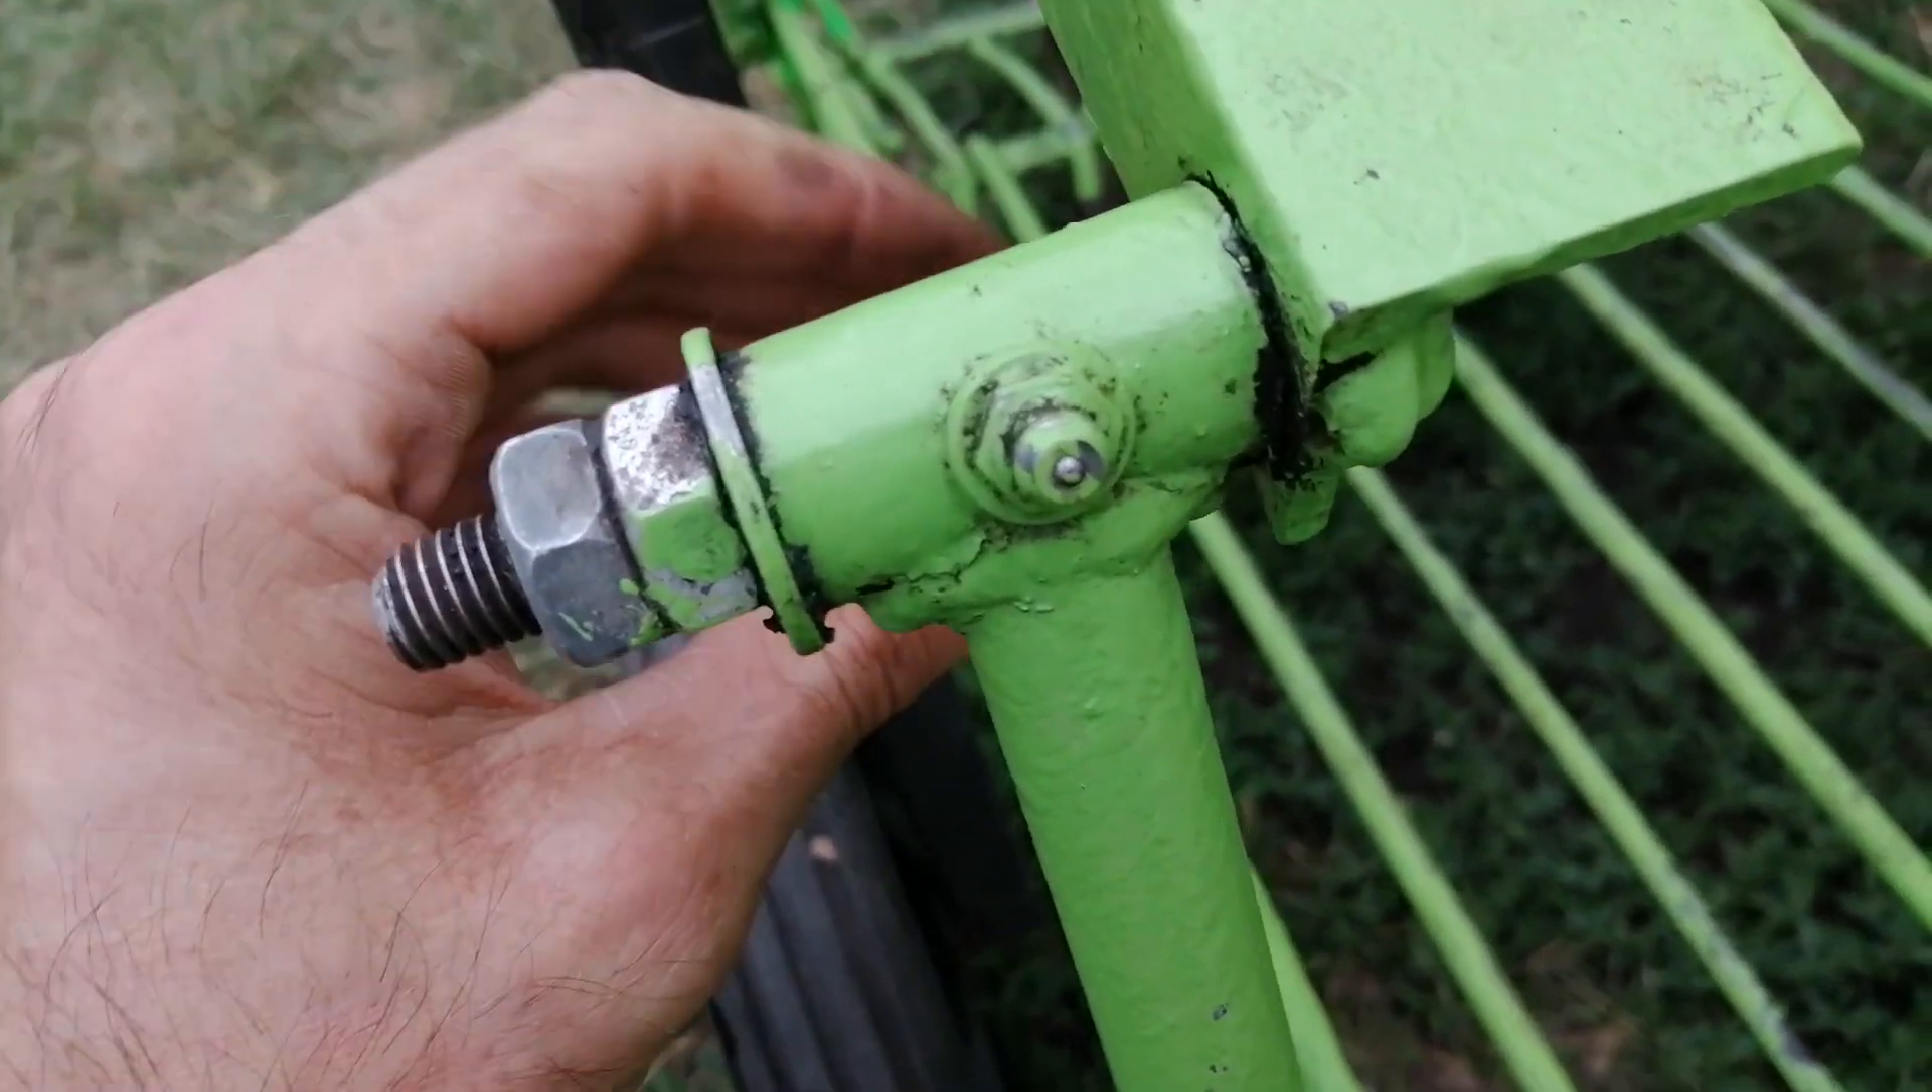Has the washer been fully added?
Yes.